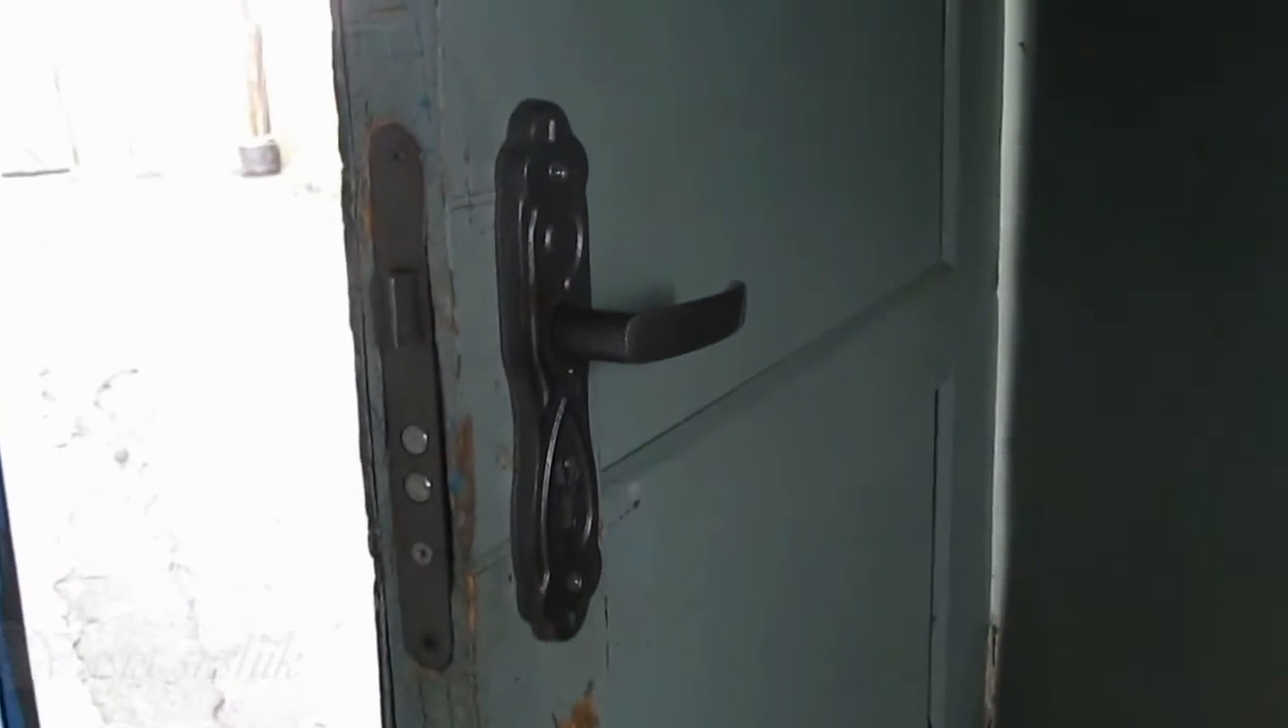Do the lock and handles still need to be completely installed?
No.